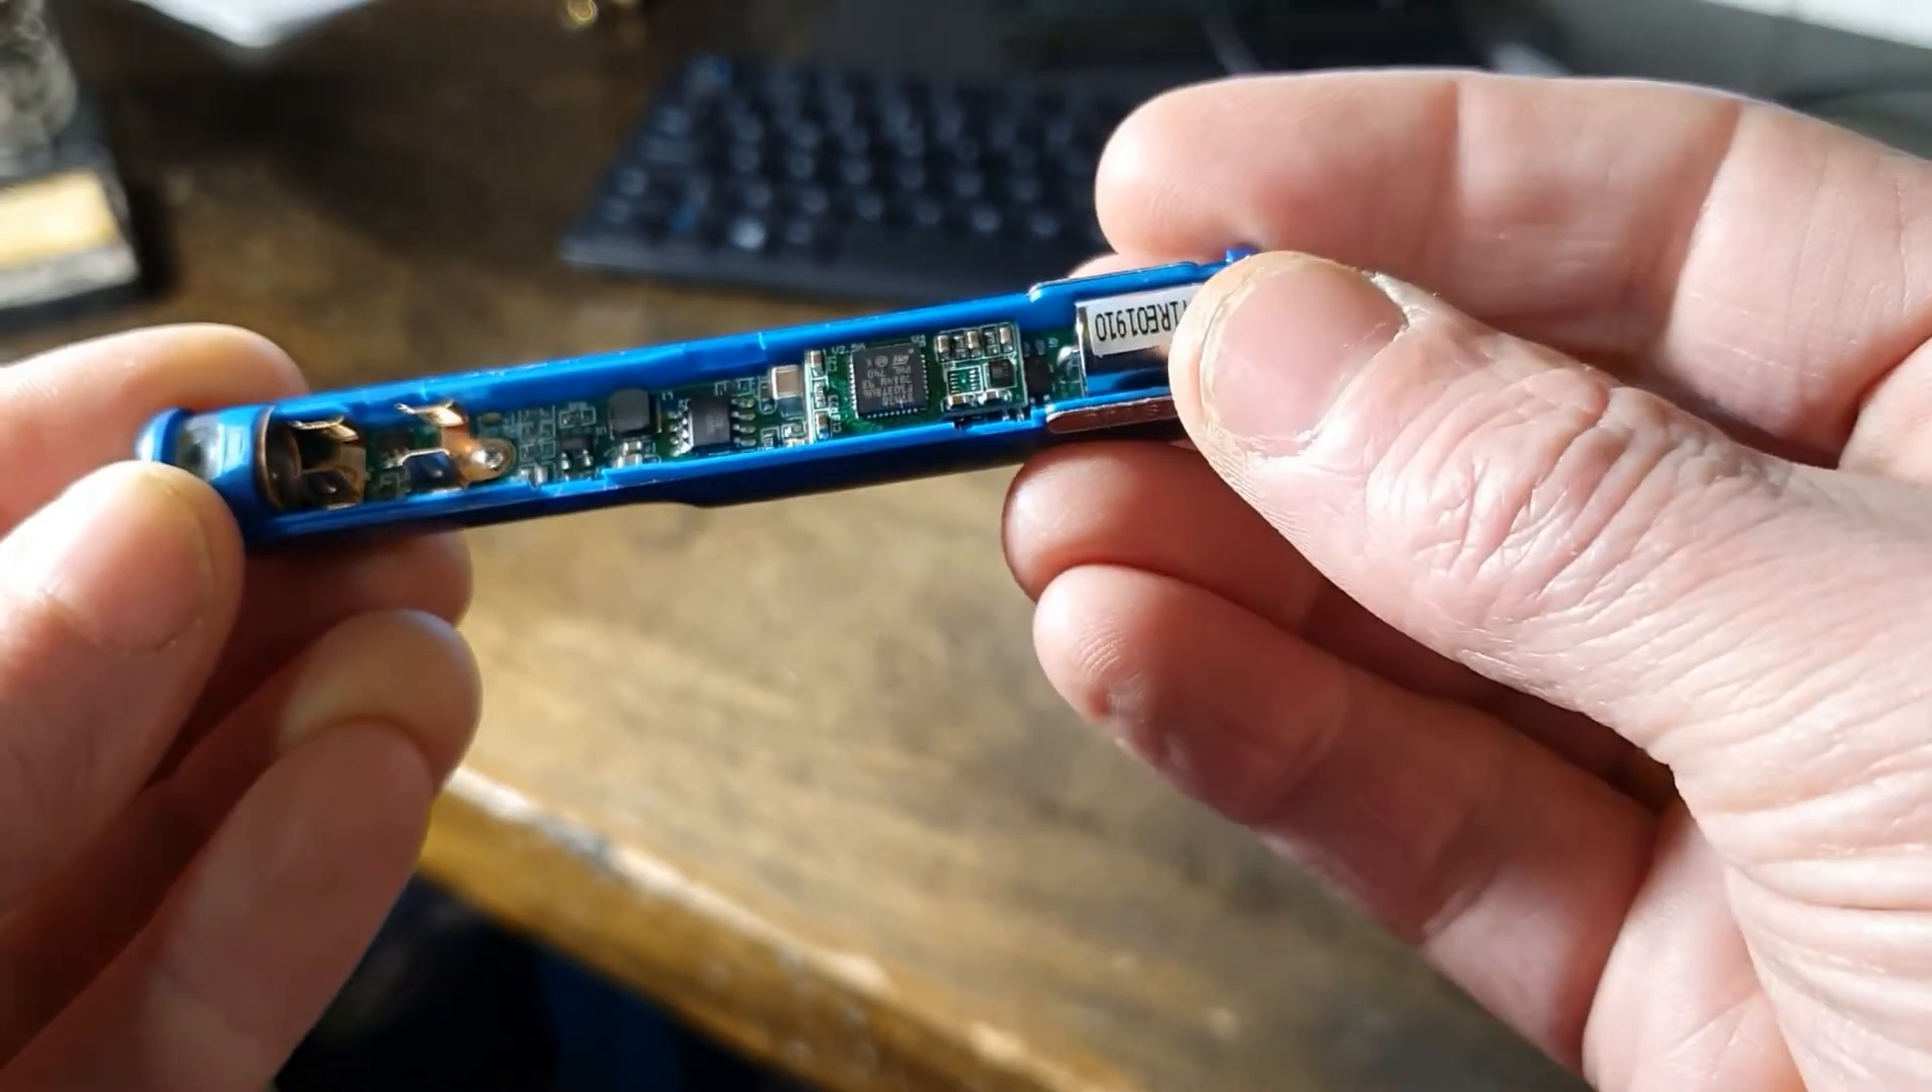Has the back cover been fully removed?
Yes.